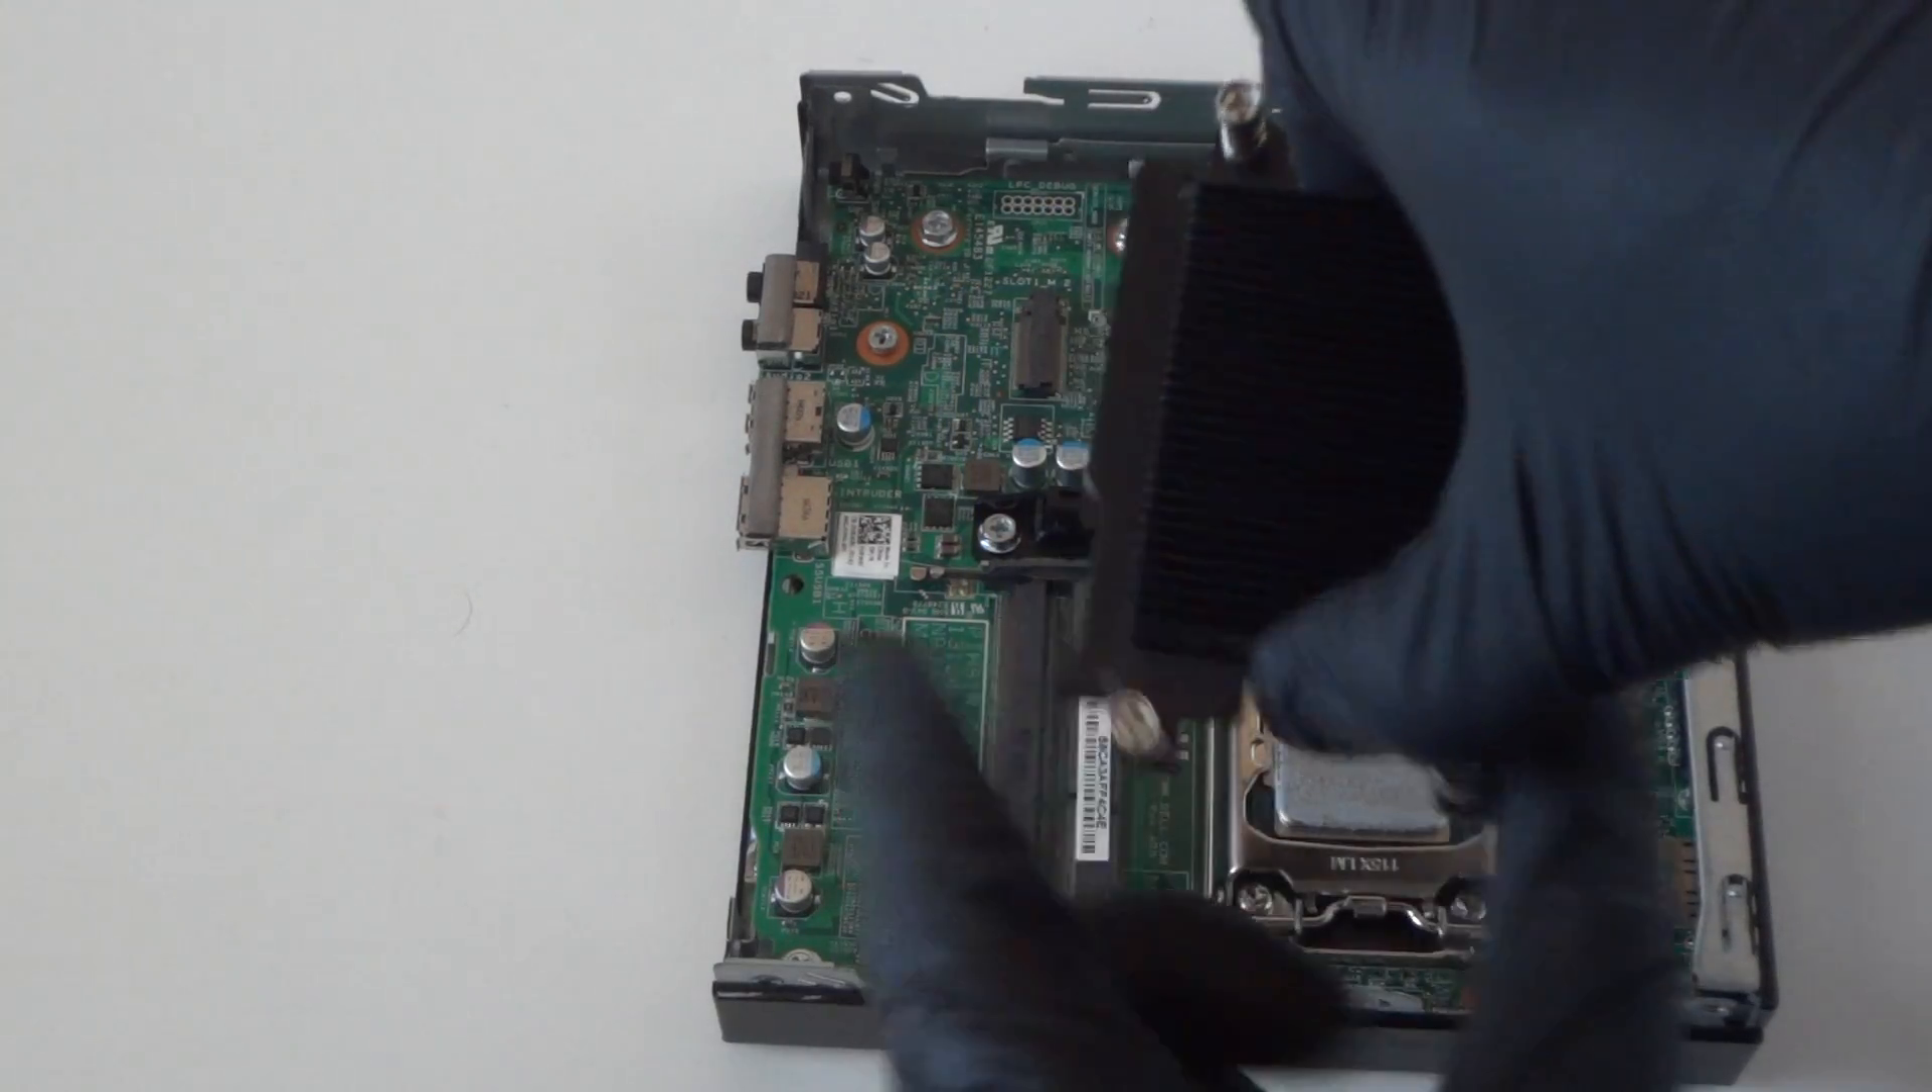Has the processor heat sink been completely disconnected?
Yes.